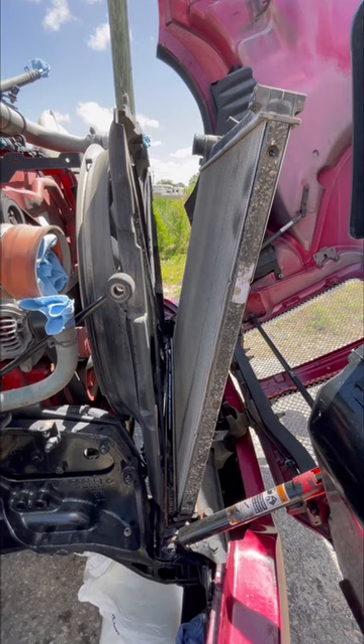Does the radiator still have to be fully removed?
Yes.